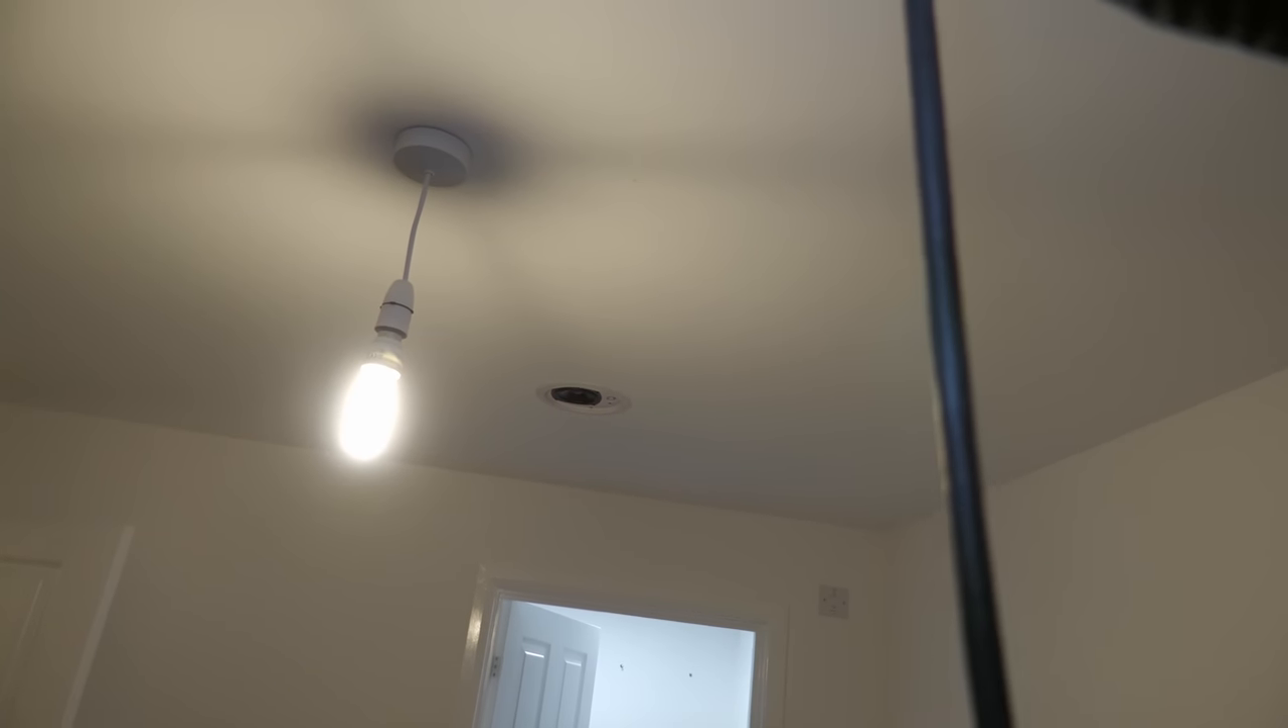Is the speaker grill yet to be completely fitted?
Yes.